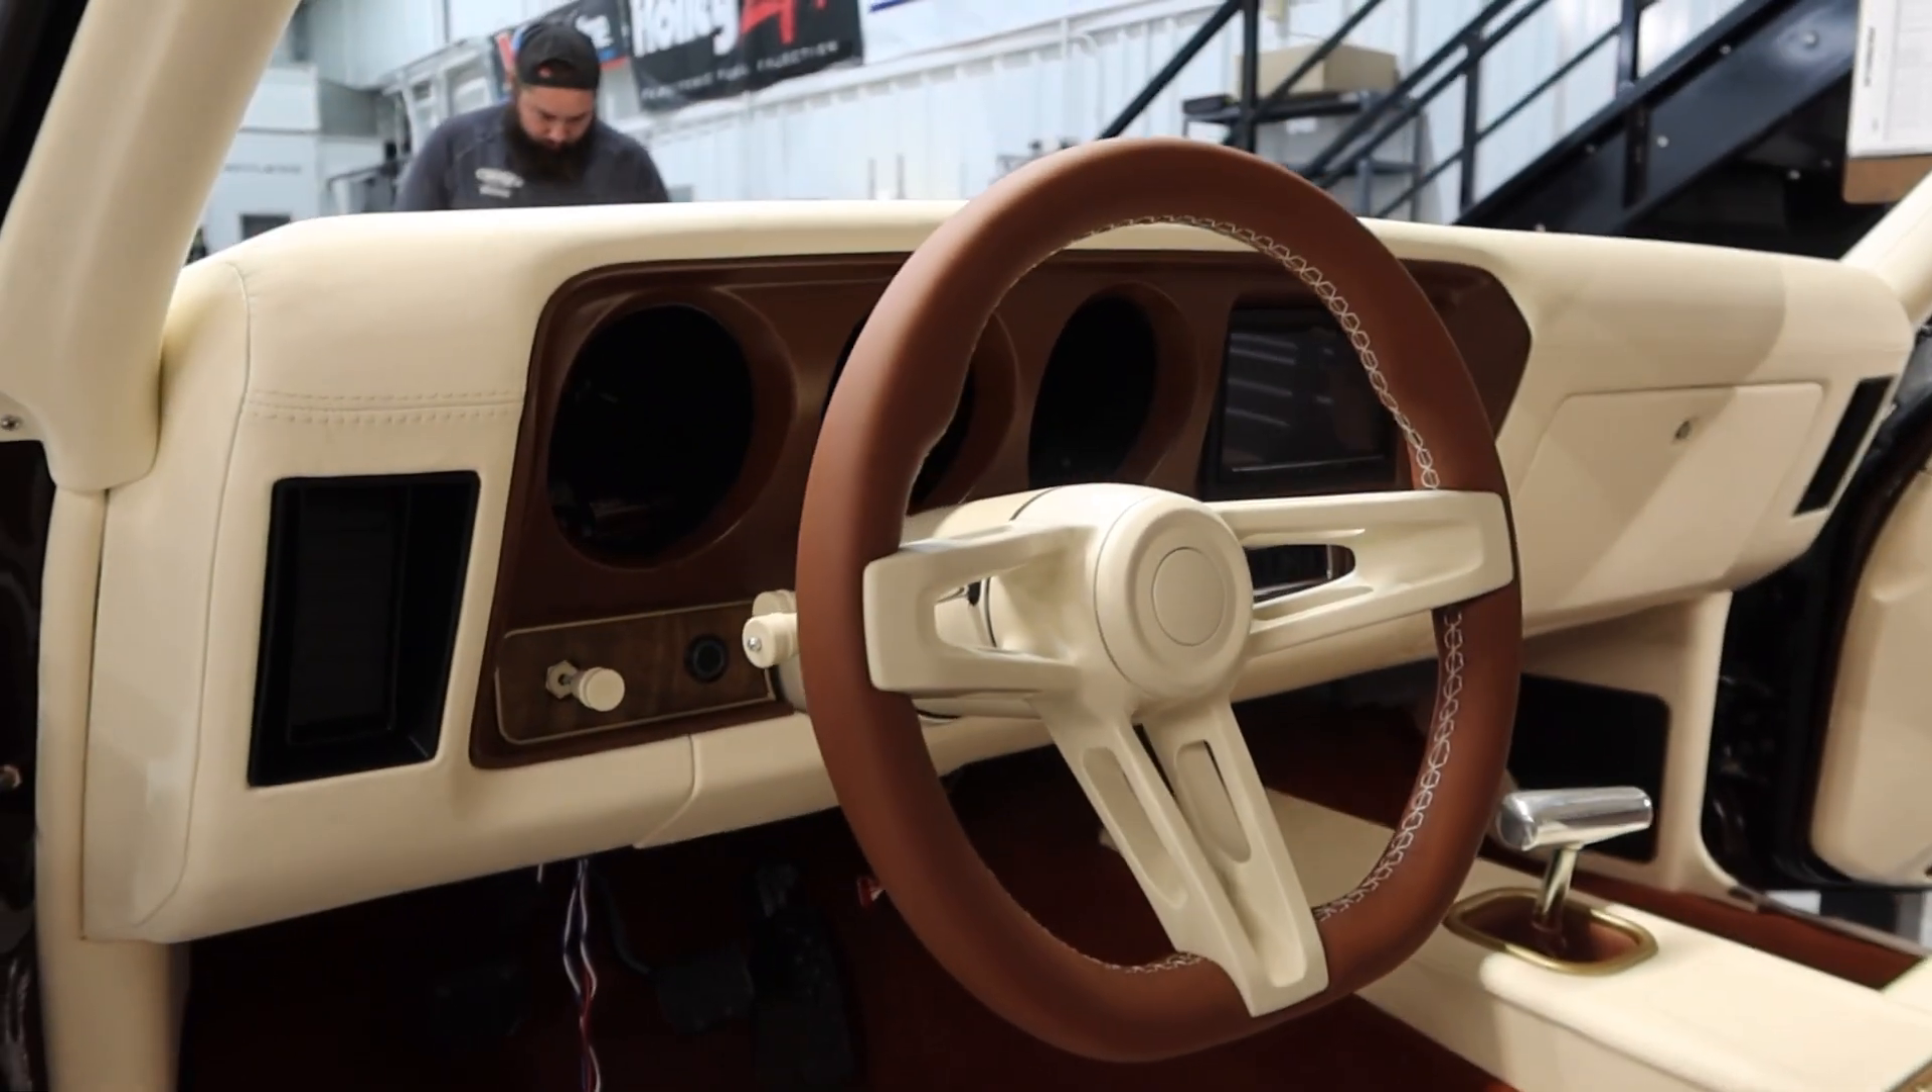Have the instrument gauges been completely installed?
No.